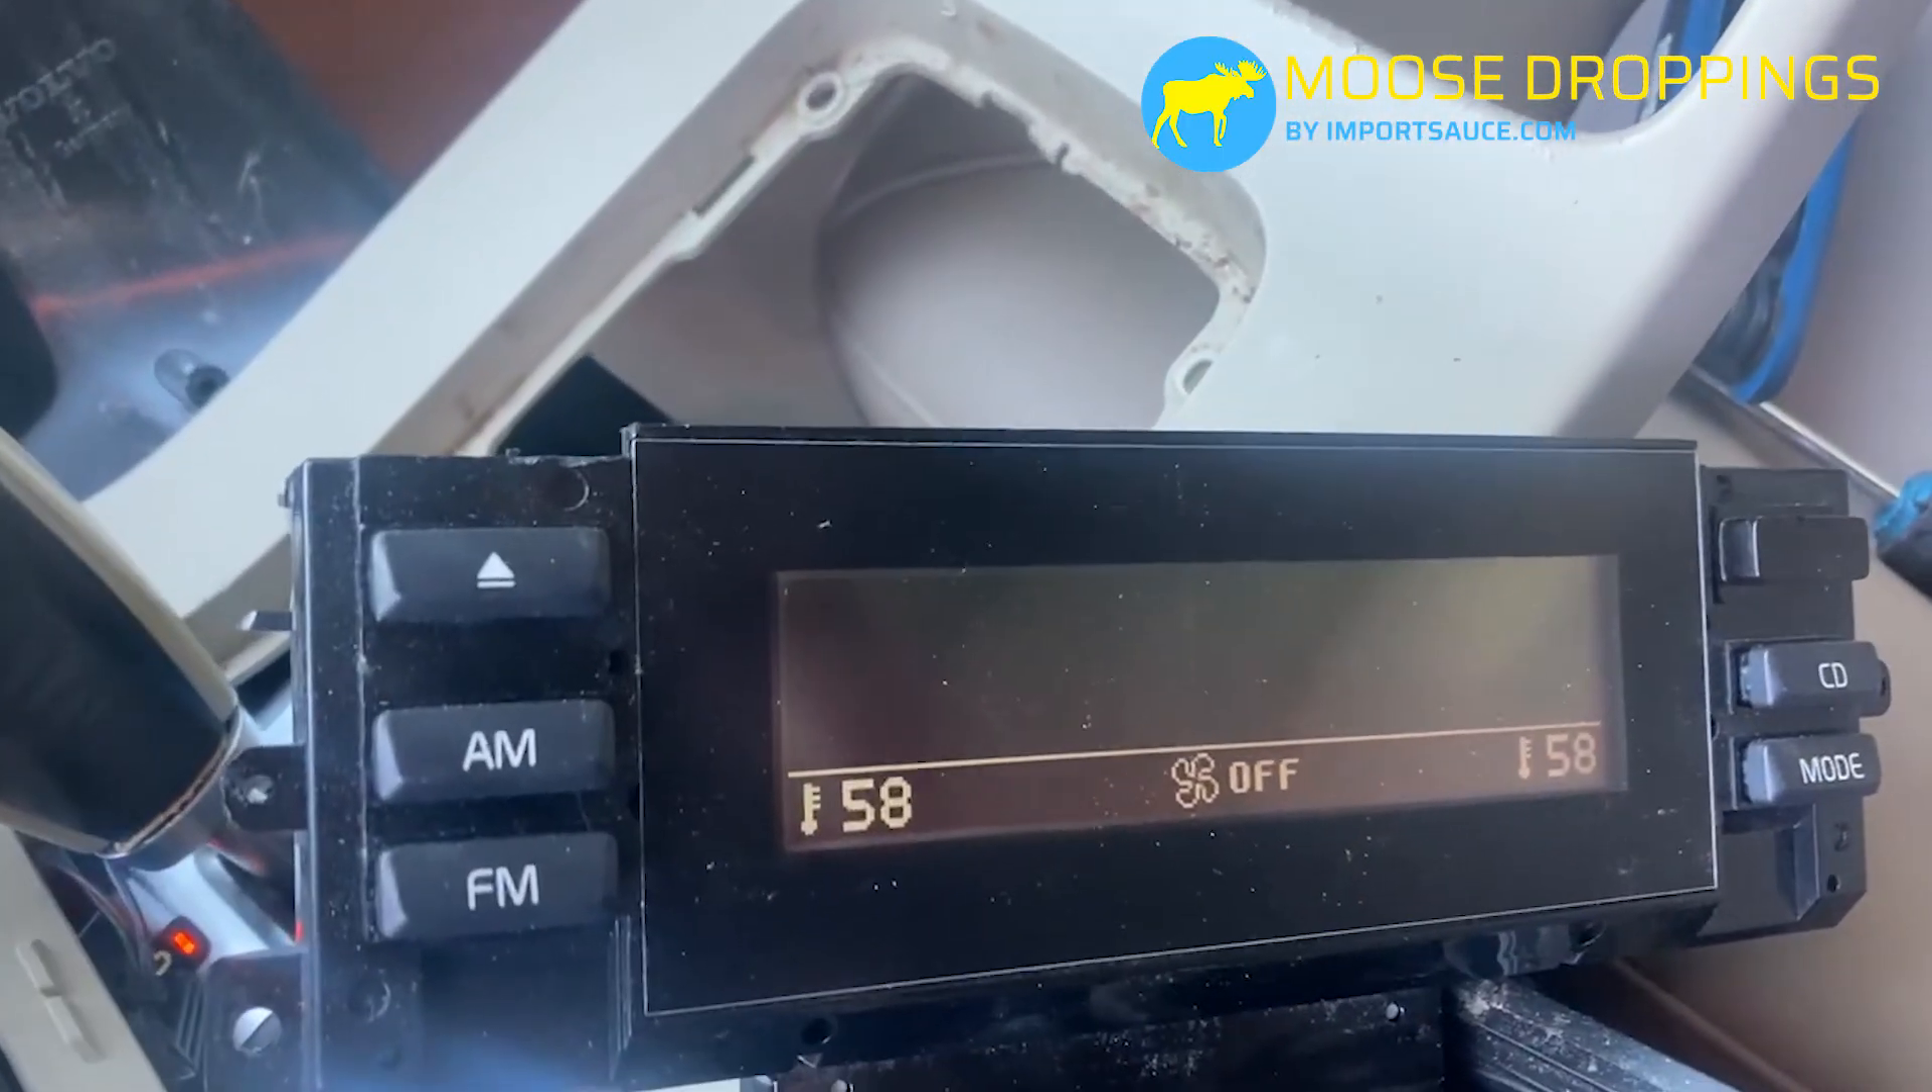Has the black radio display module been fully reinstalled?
No.